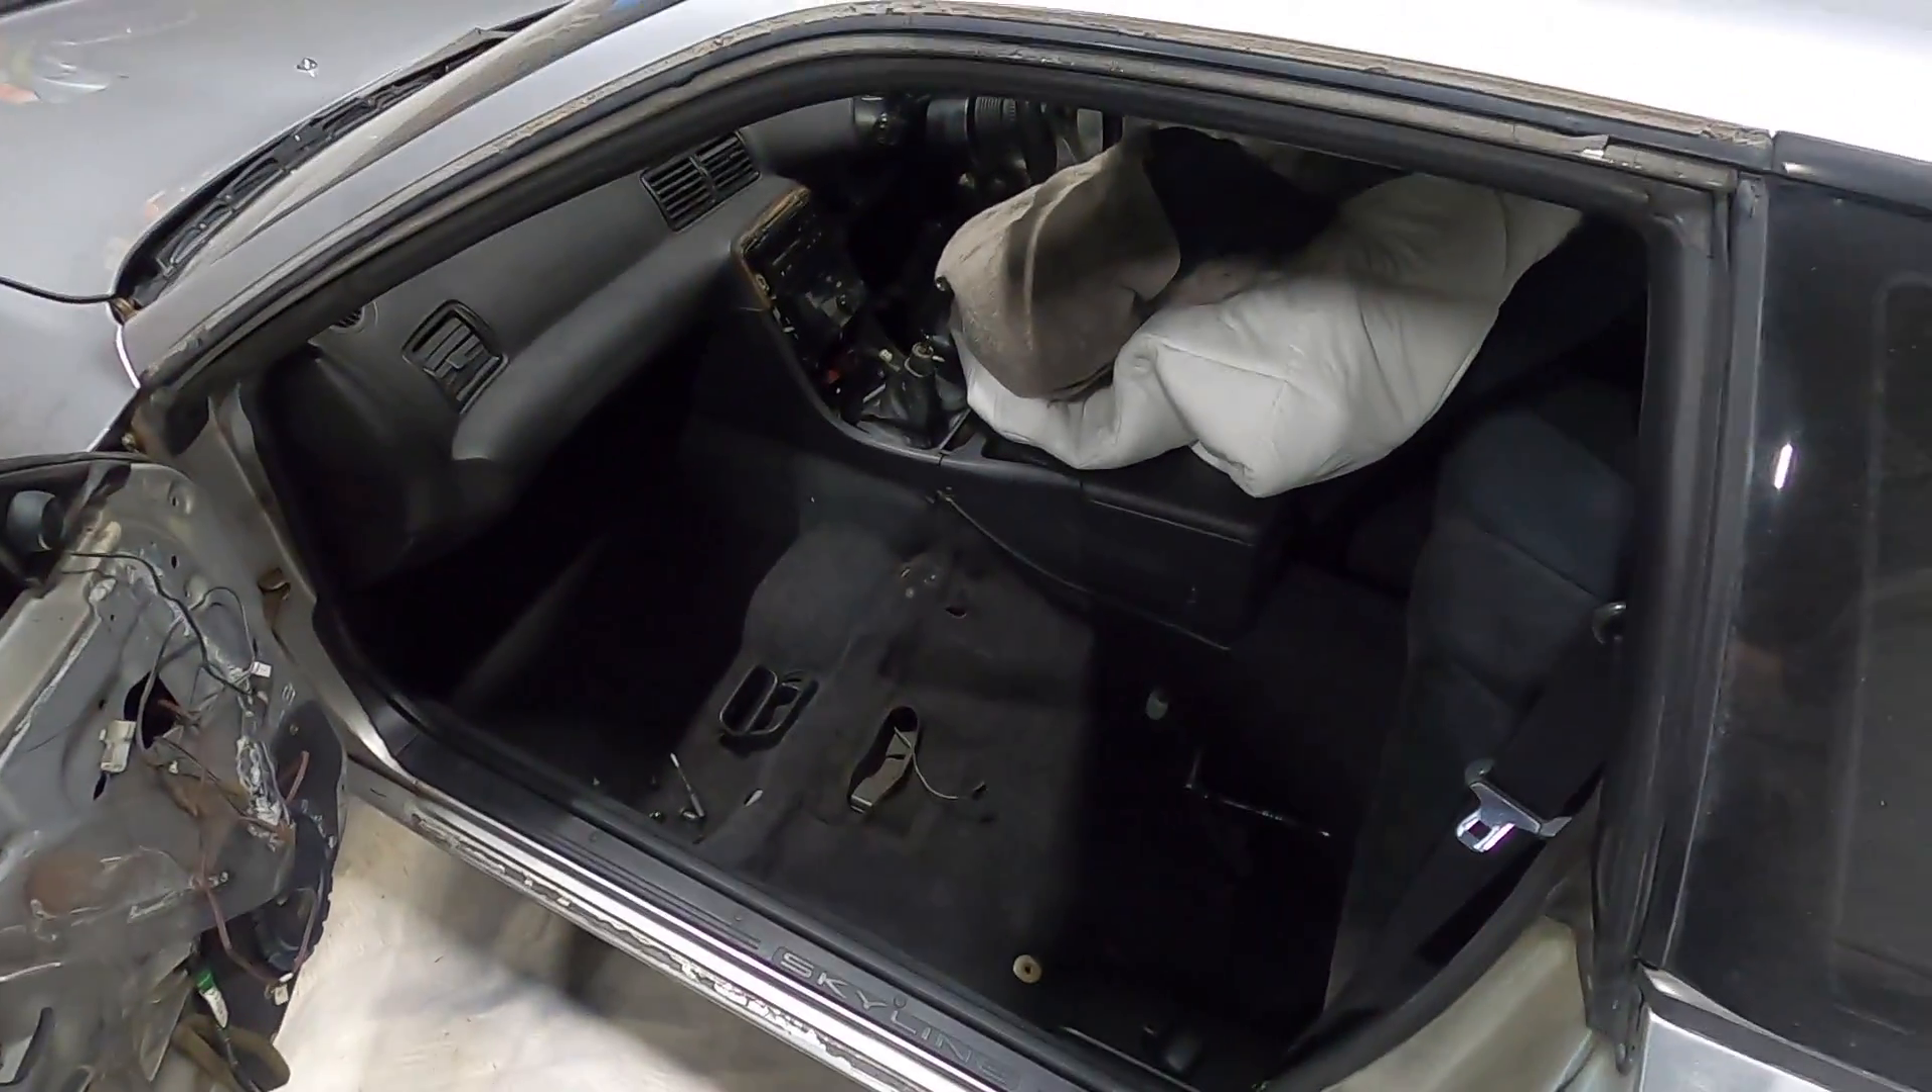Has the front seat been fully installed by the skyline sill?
No.